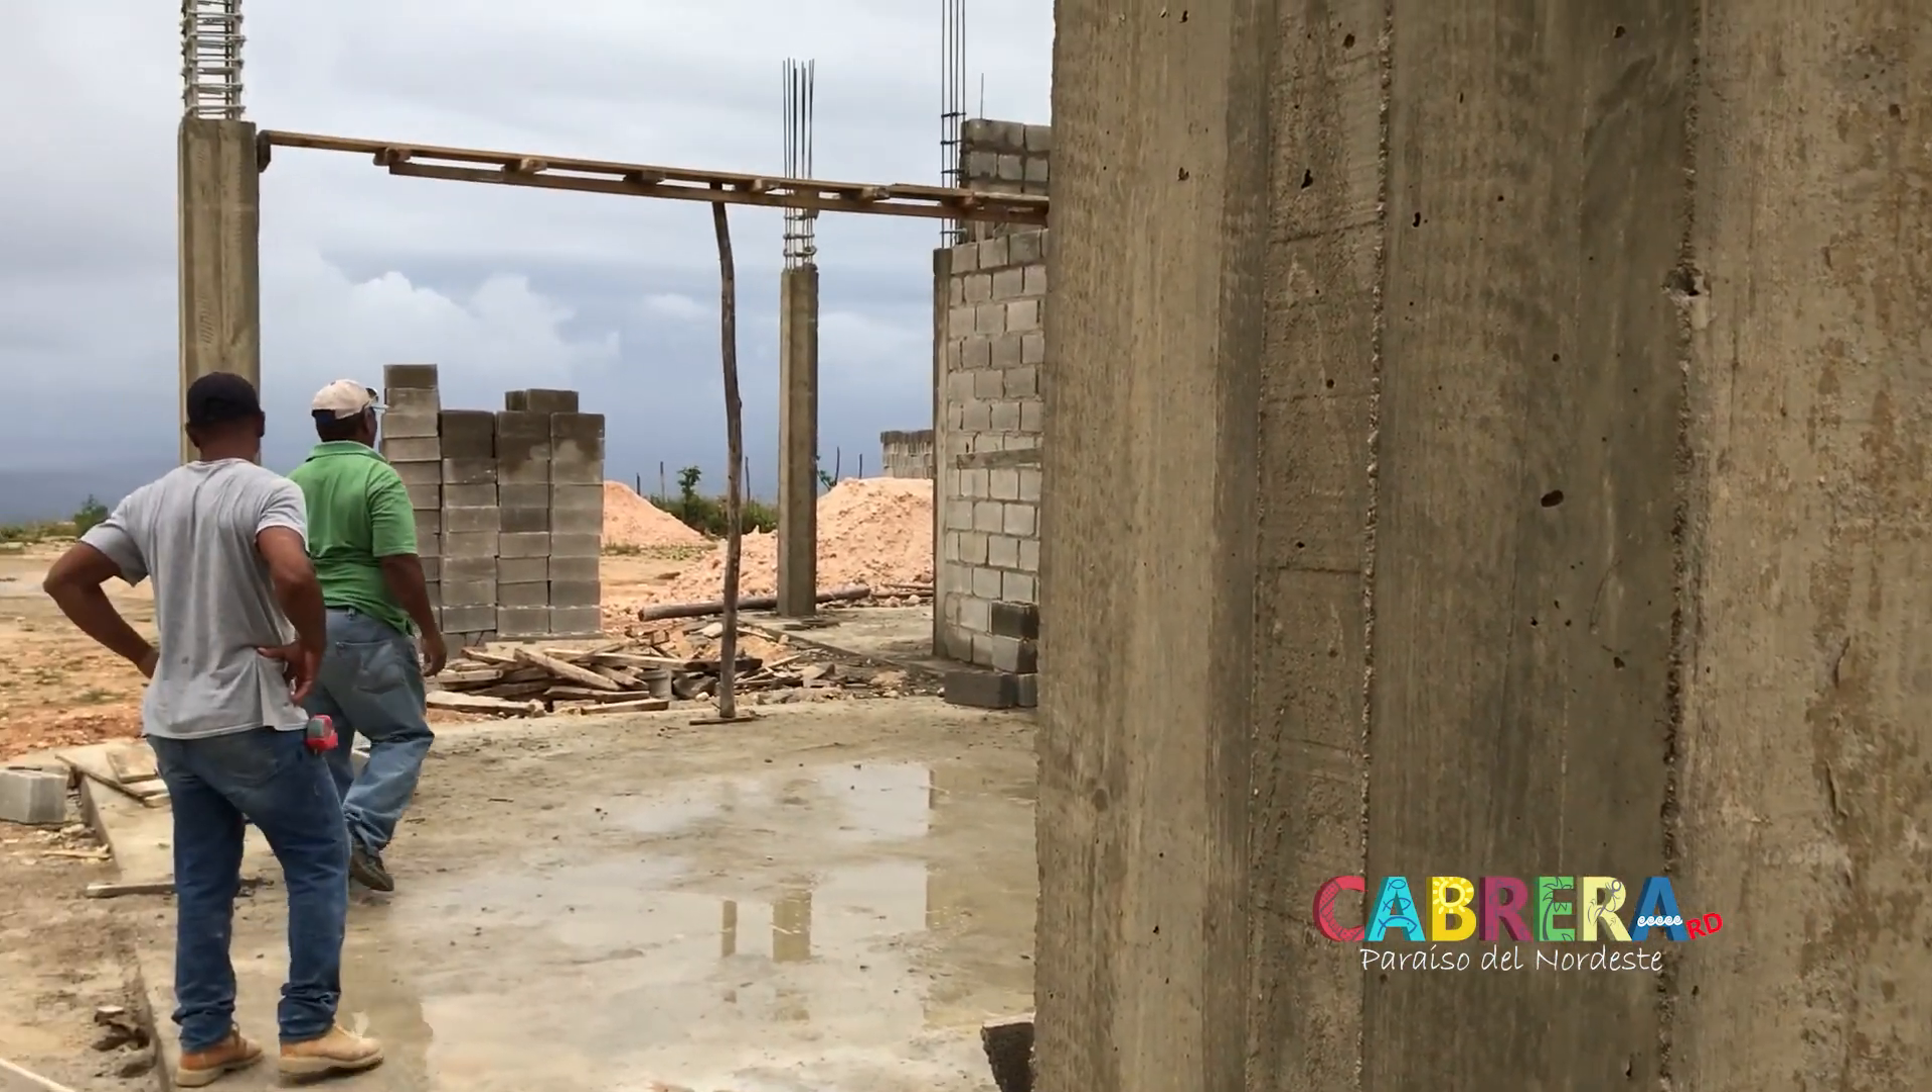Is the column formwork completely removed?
Yes.